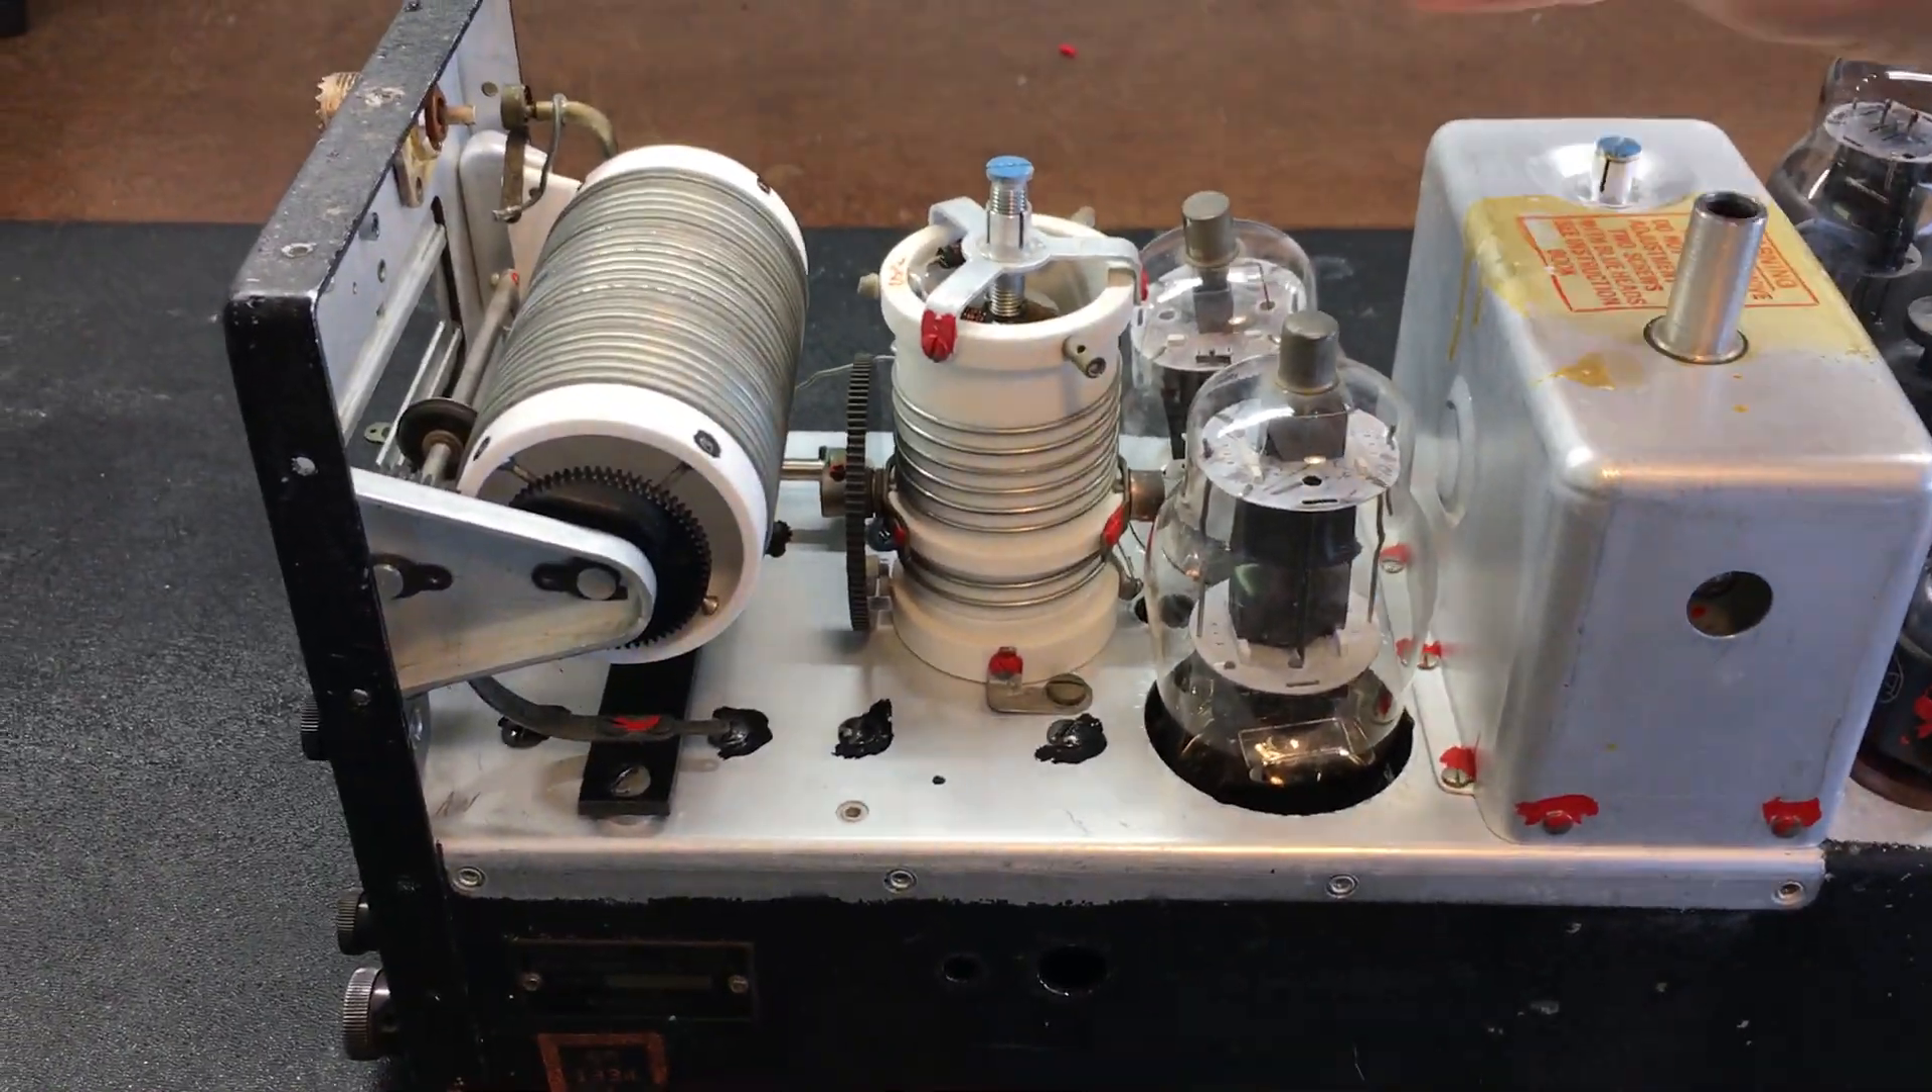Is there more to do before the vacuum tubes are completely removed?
Yes.